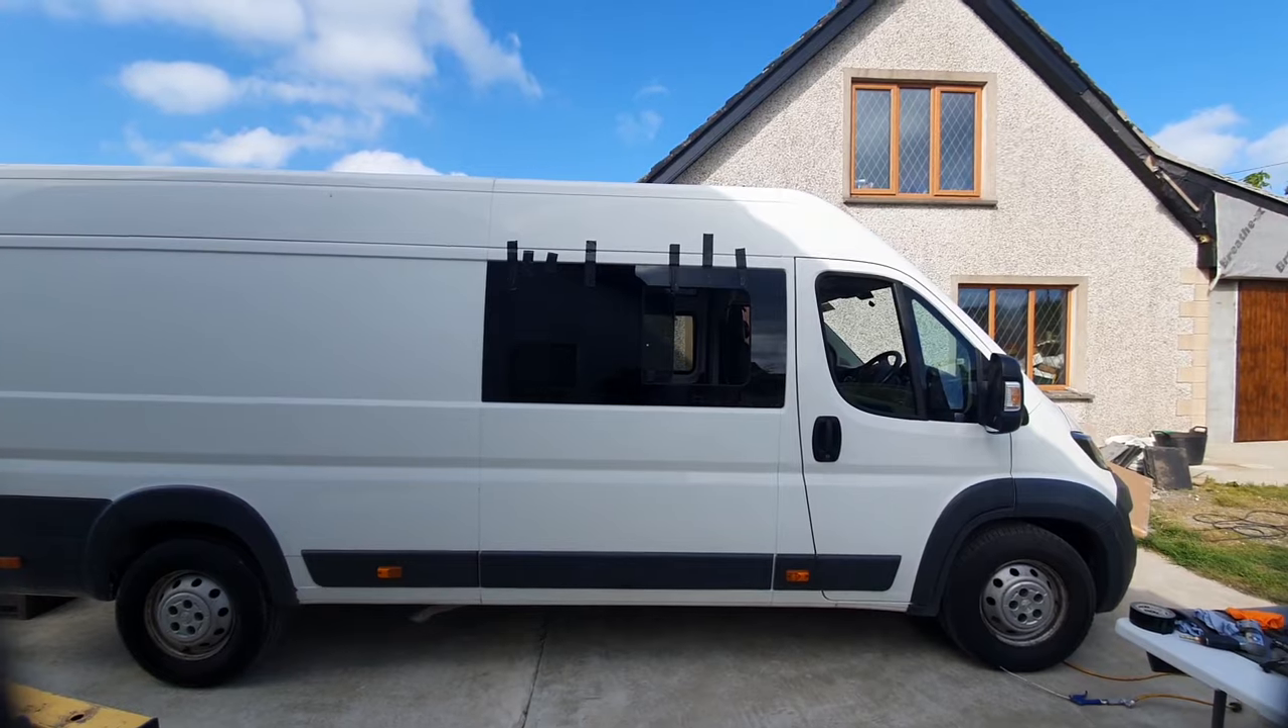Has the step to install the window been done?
Yes.